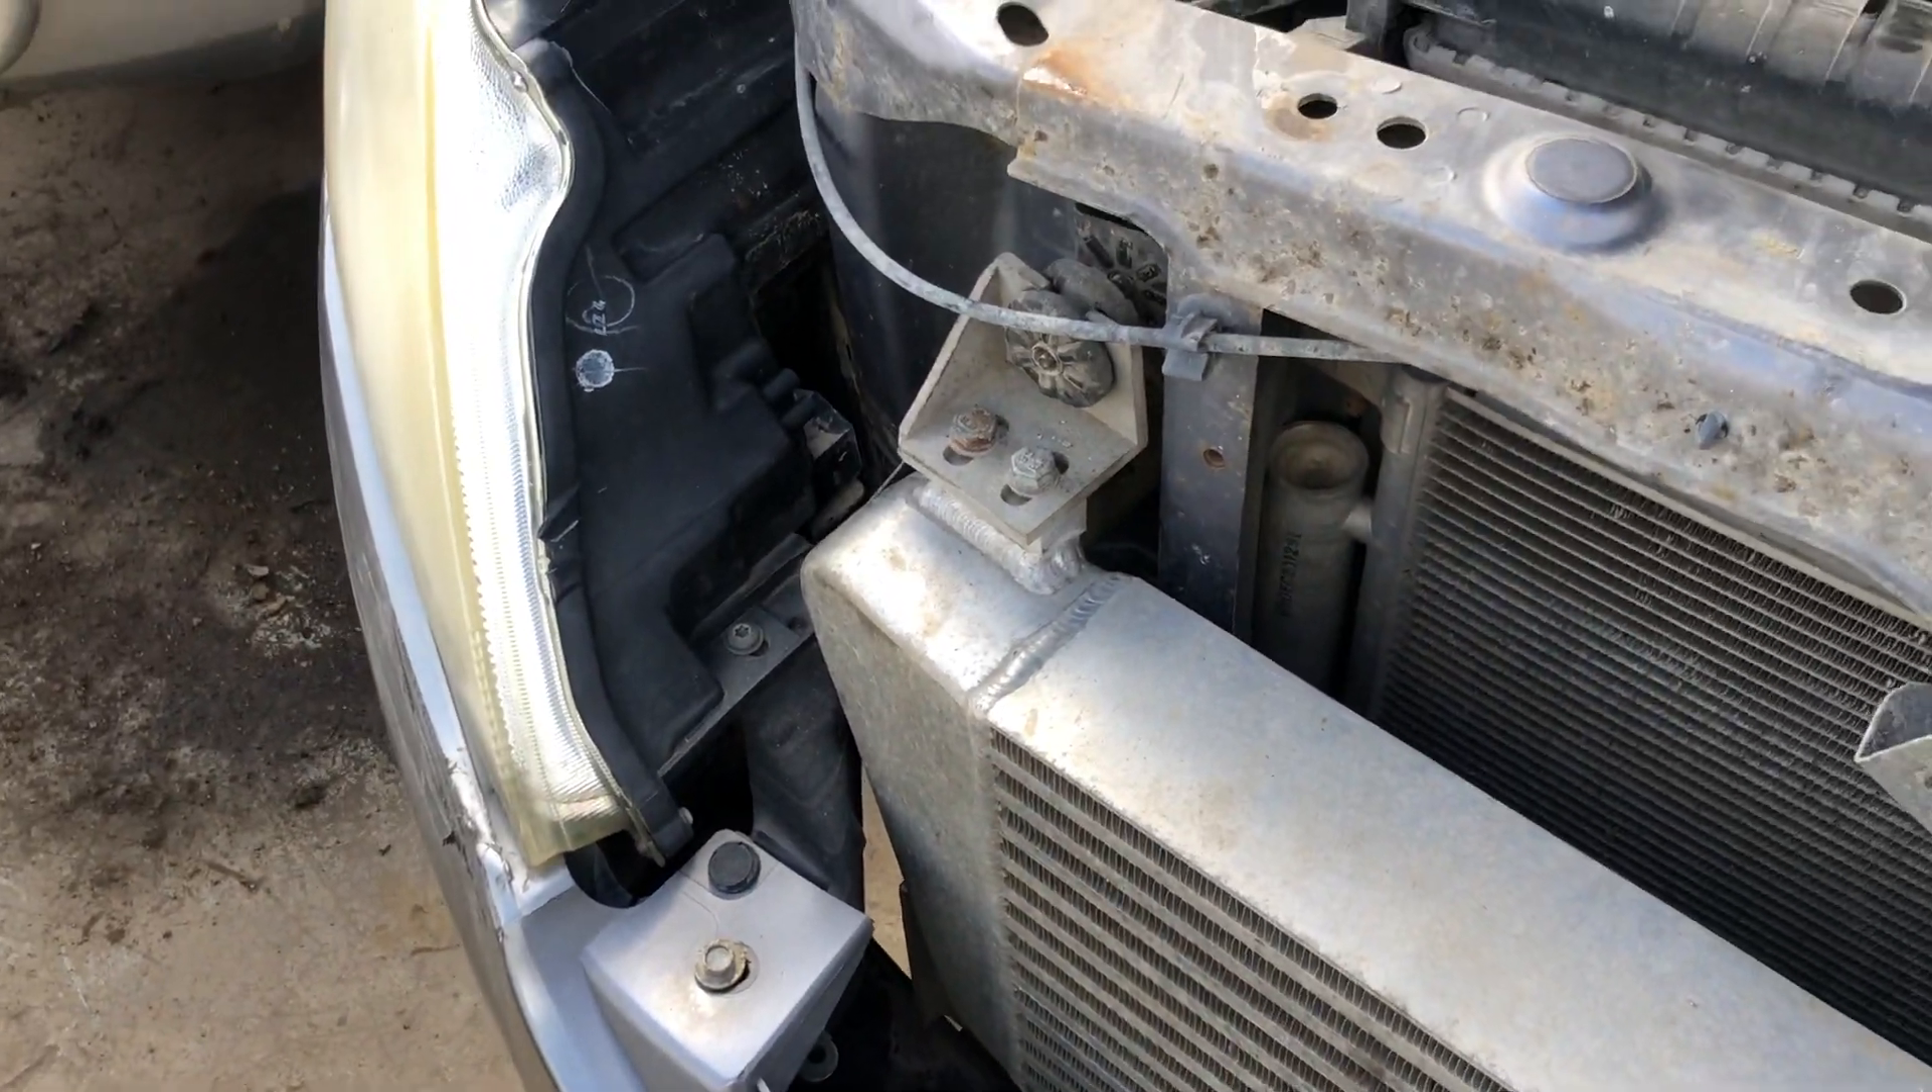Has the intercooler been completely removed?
No.